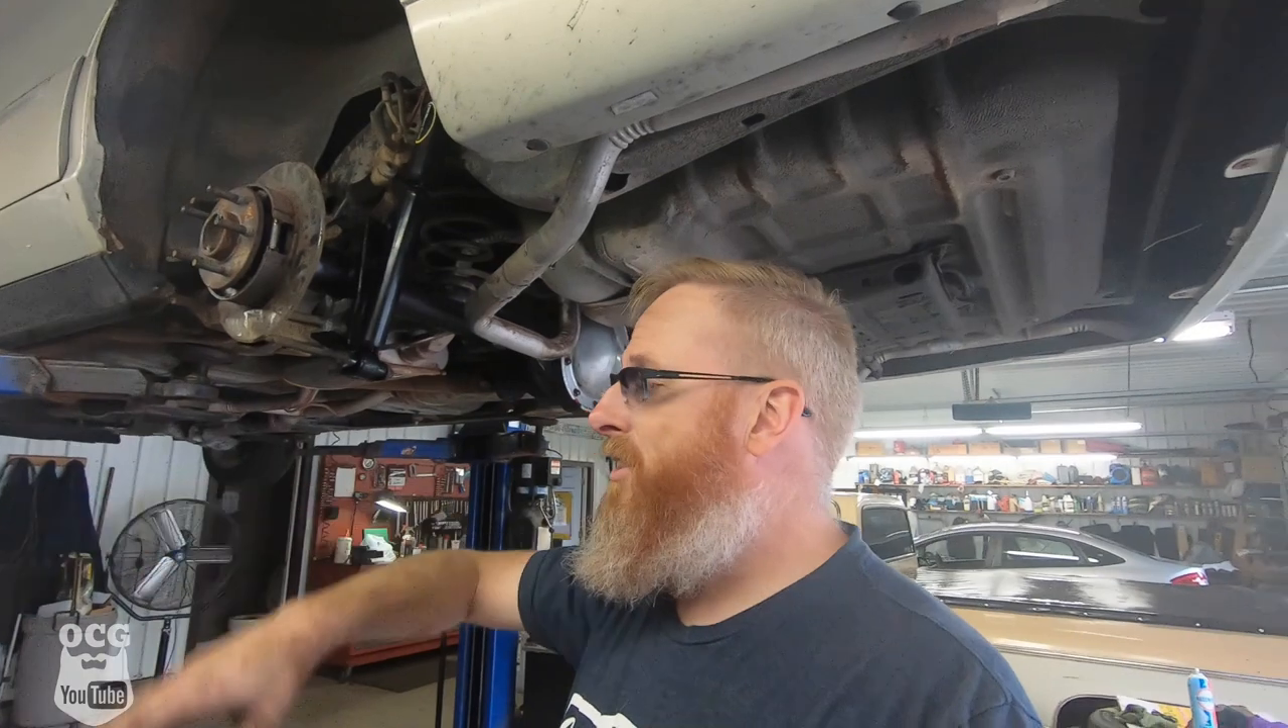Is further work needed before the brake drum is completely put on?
Yes.